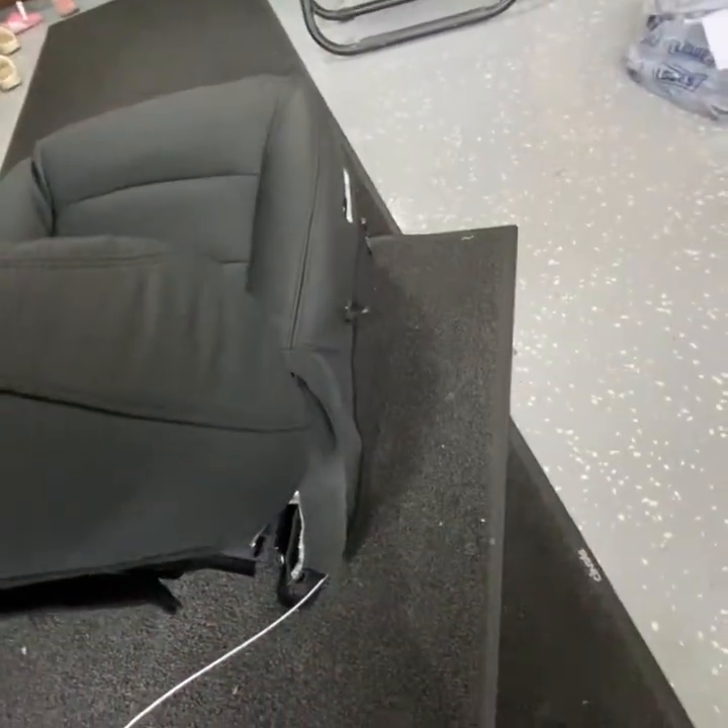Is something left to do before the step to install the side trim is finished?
Yes.